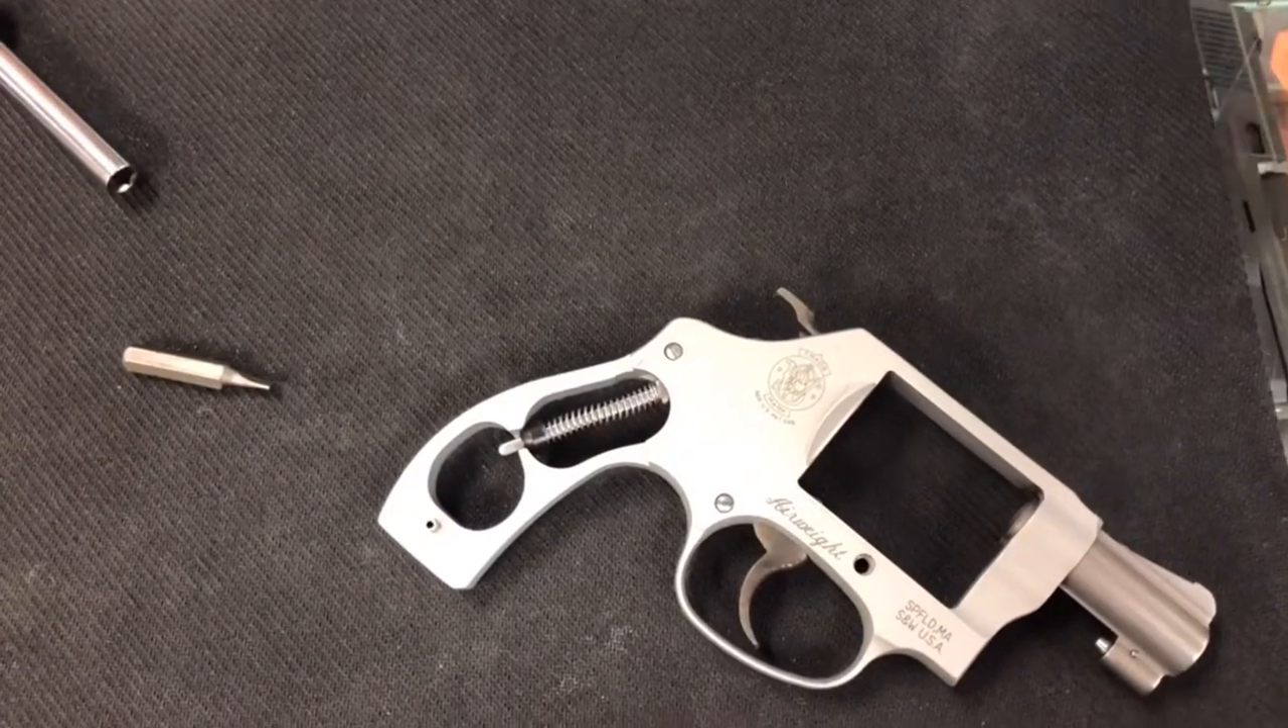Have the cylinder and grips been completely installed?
No.